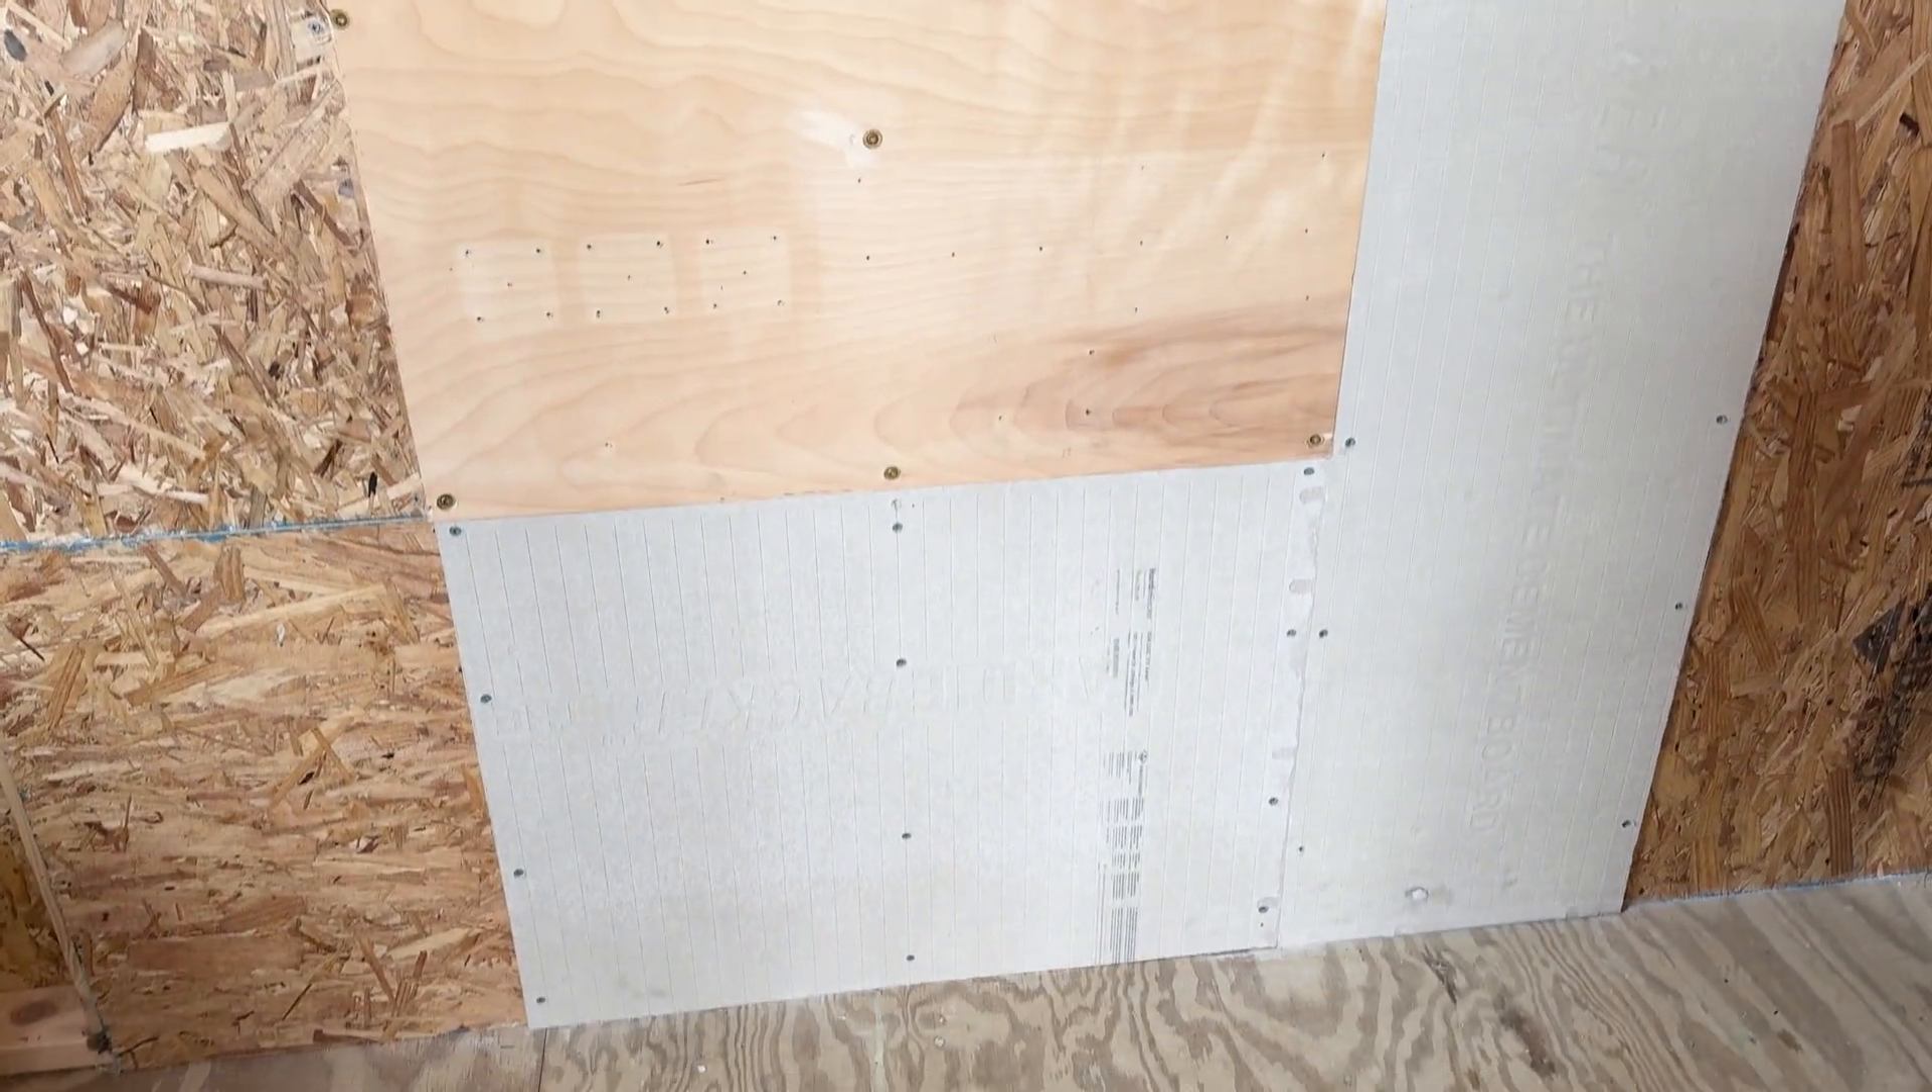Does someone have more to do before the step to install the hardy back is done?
No.